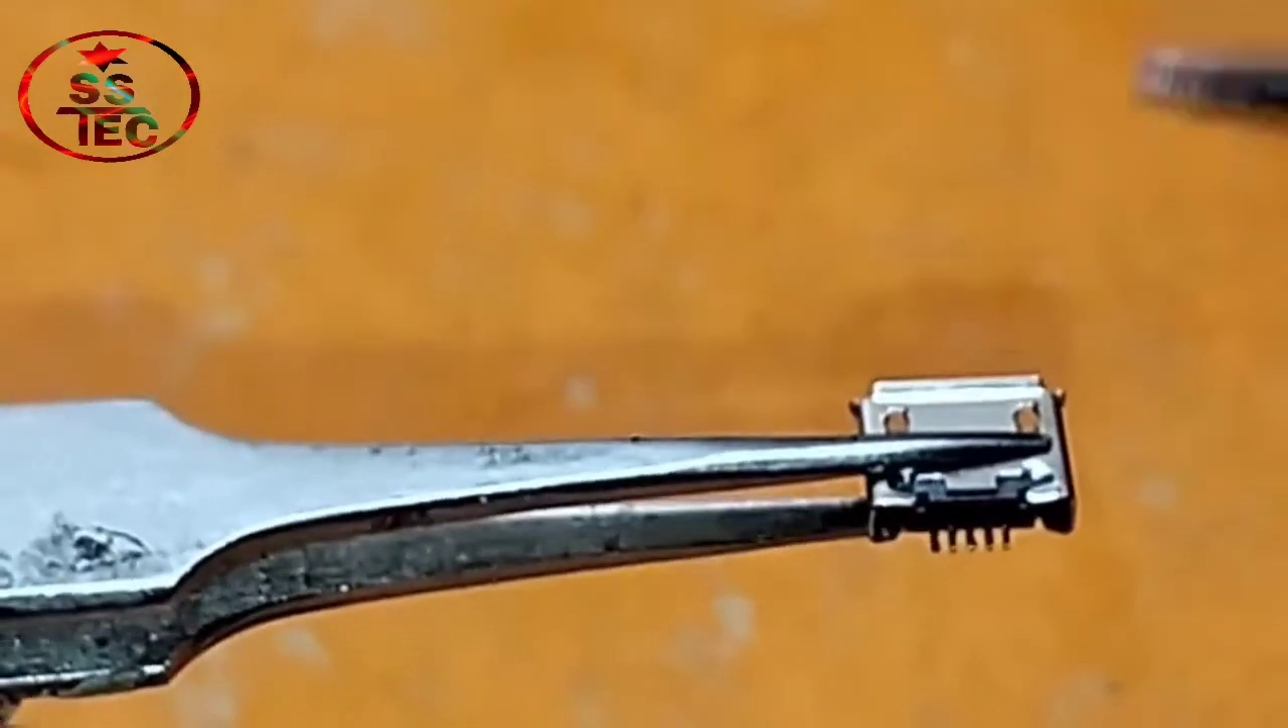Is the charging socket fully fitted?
No.